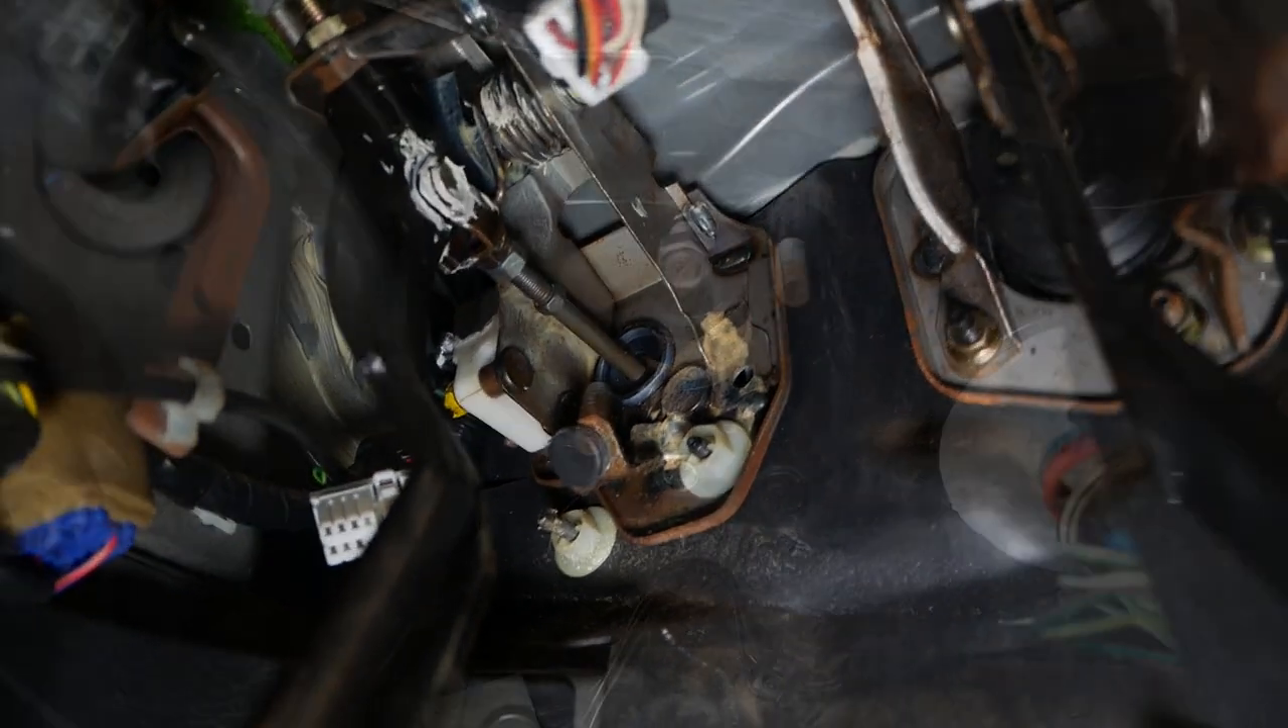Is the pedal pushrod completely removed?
No.